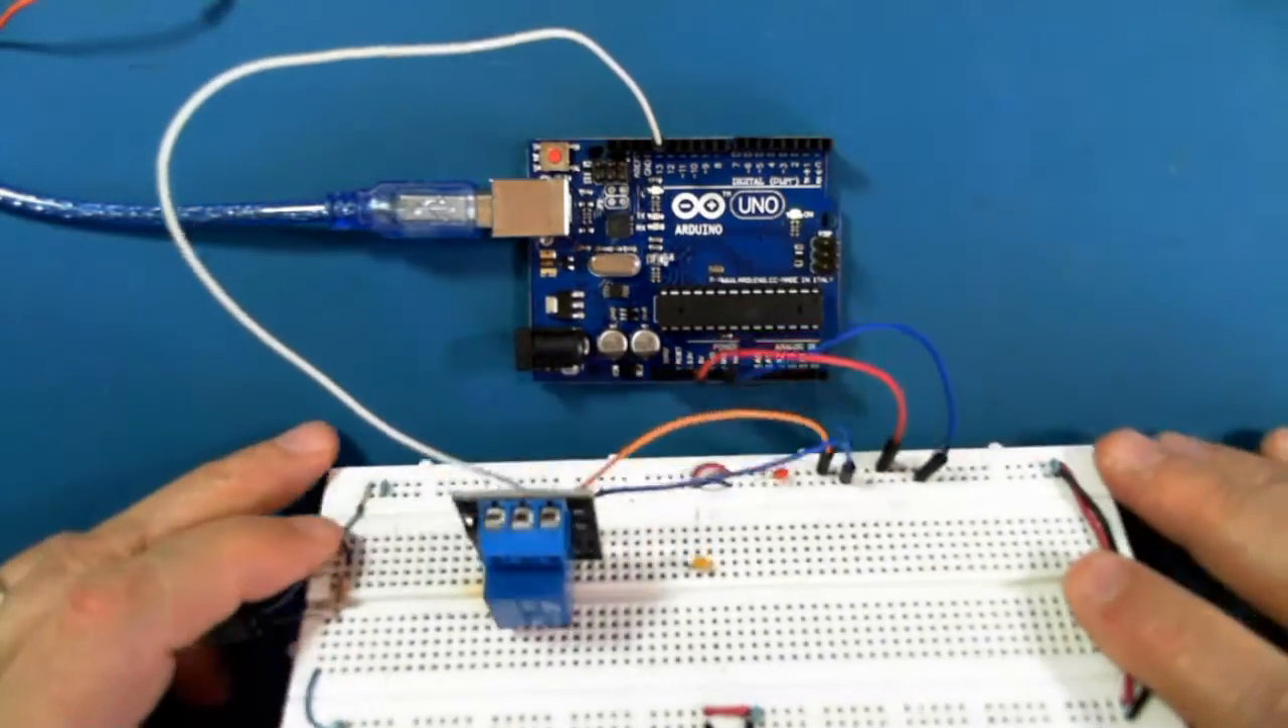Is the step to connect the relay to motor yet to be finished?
Yes.